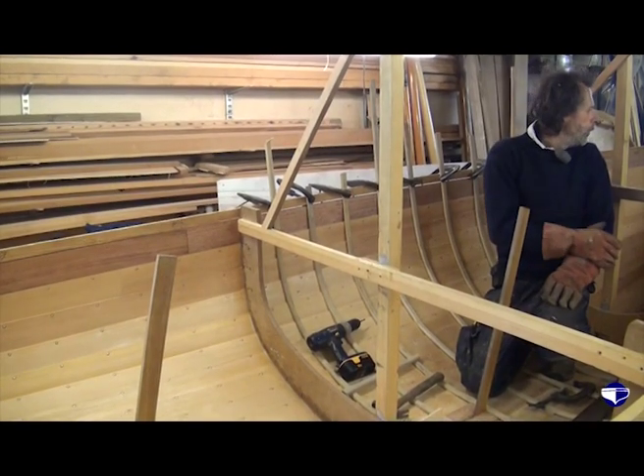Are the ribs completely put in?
No.